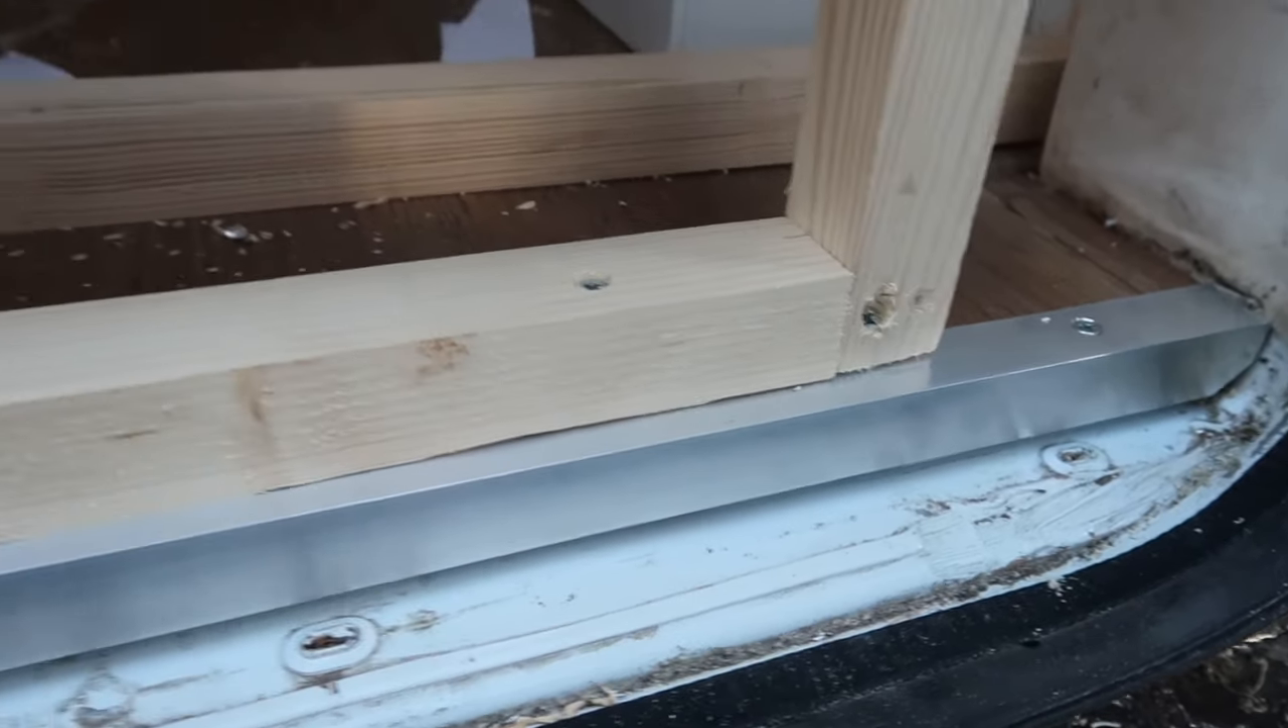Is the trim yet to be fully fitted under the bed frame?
No.